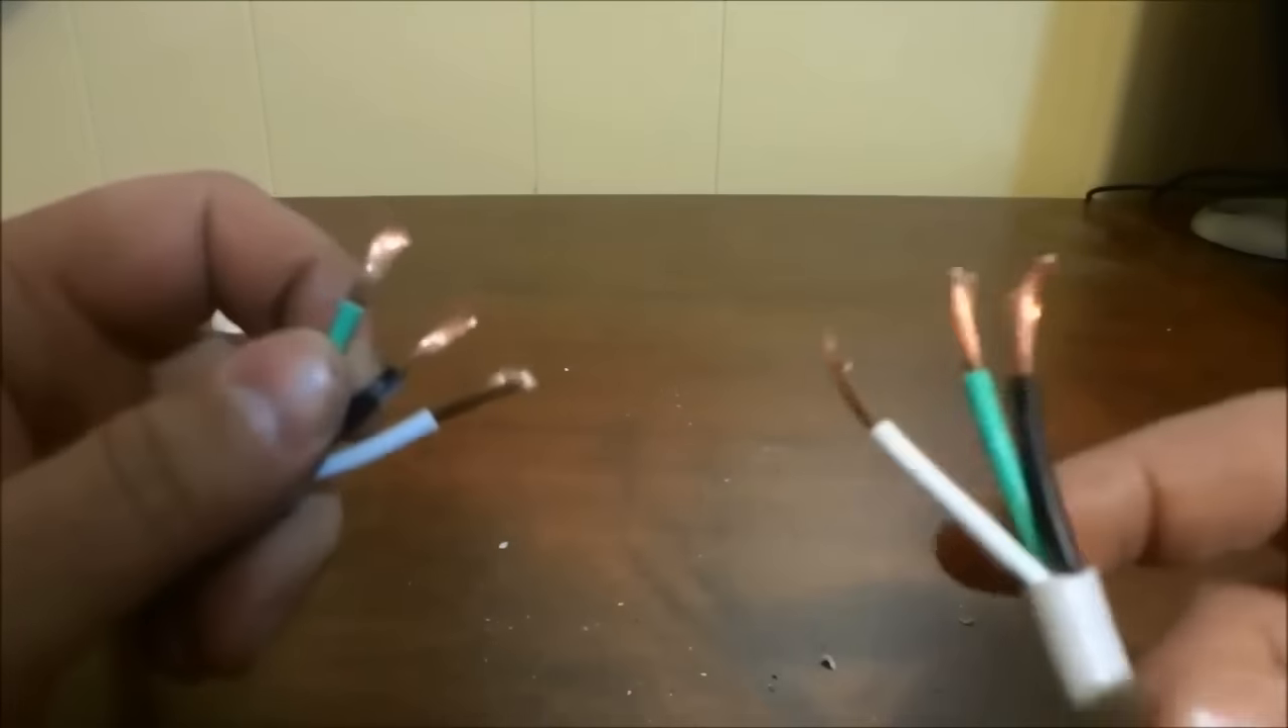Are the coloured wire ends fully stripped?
Yes.